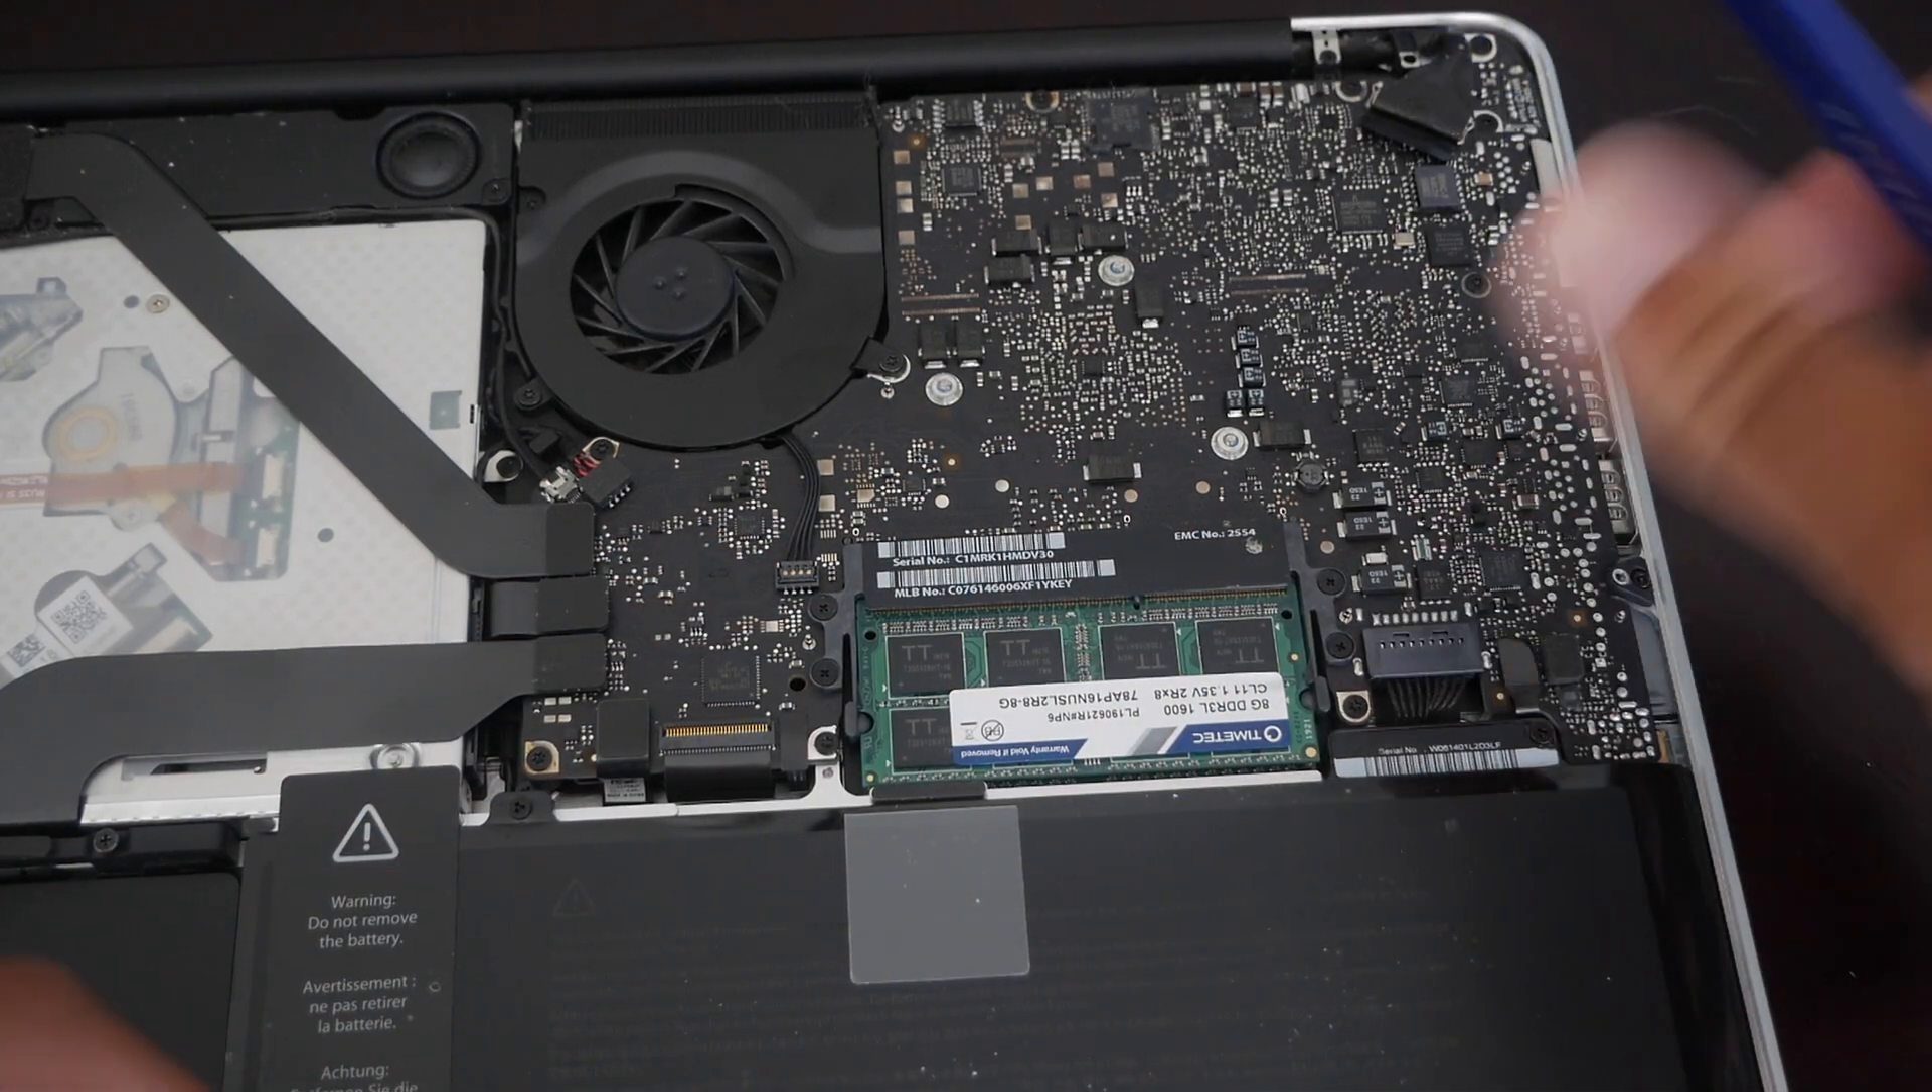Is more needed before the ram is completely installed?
No.